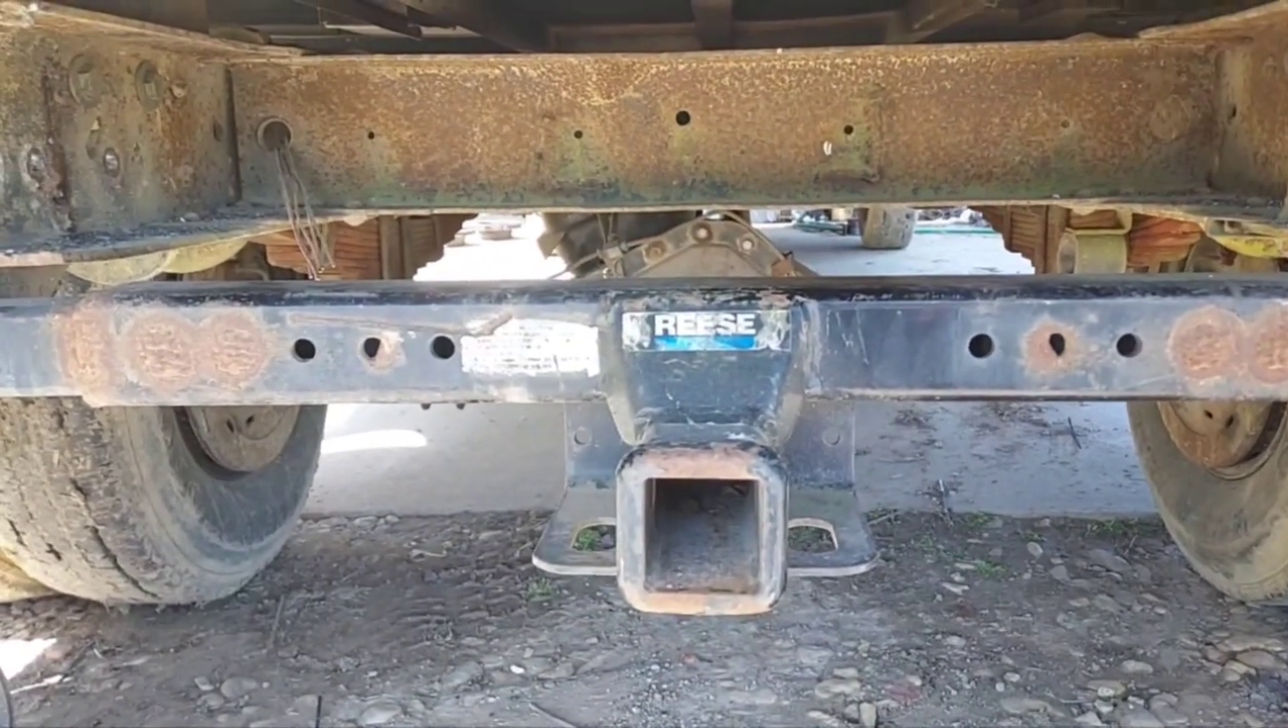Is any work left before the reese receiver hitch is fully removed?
Yes.